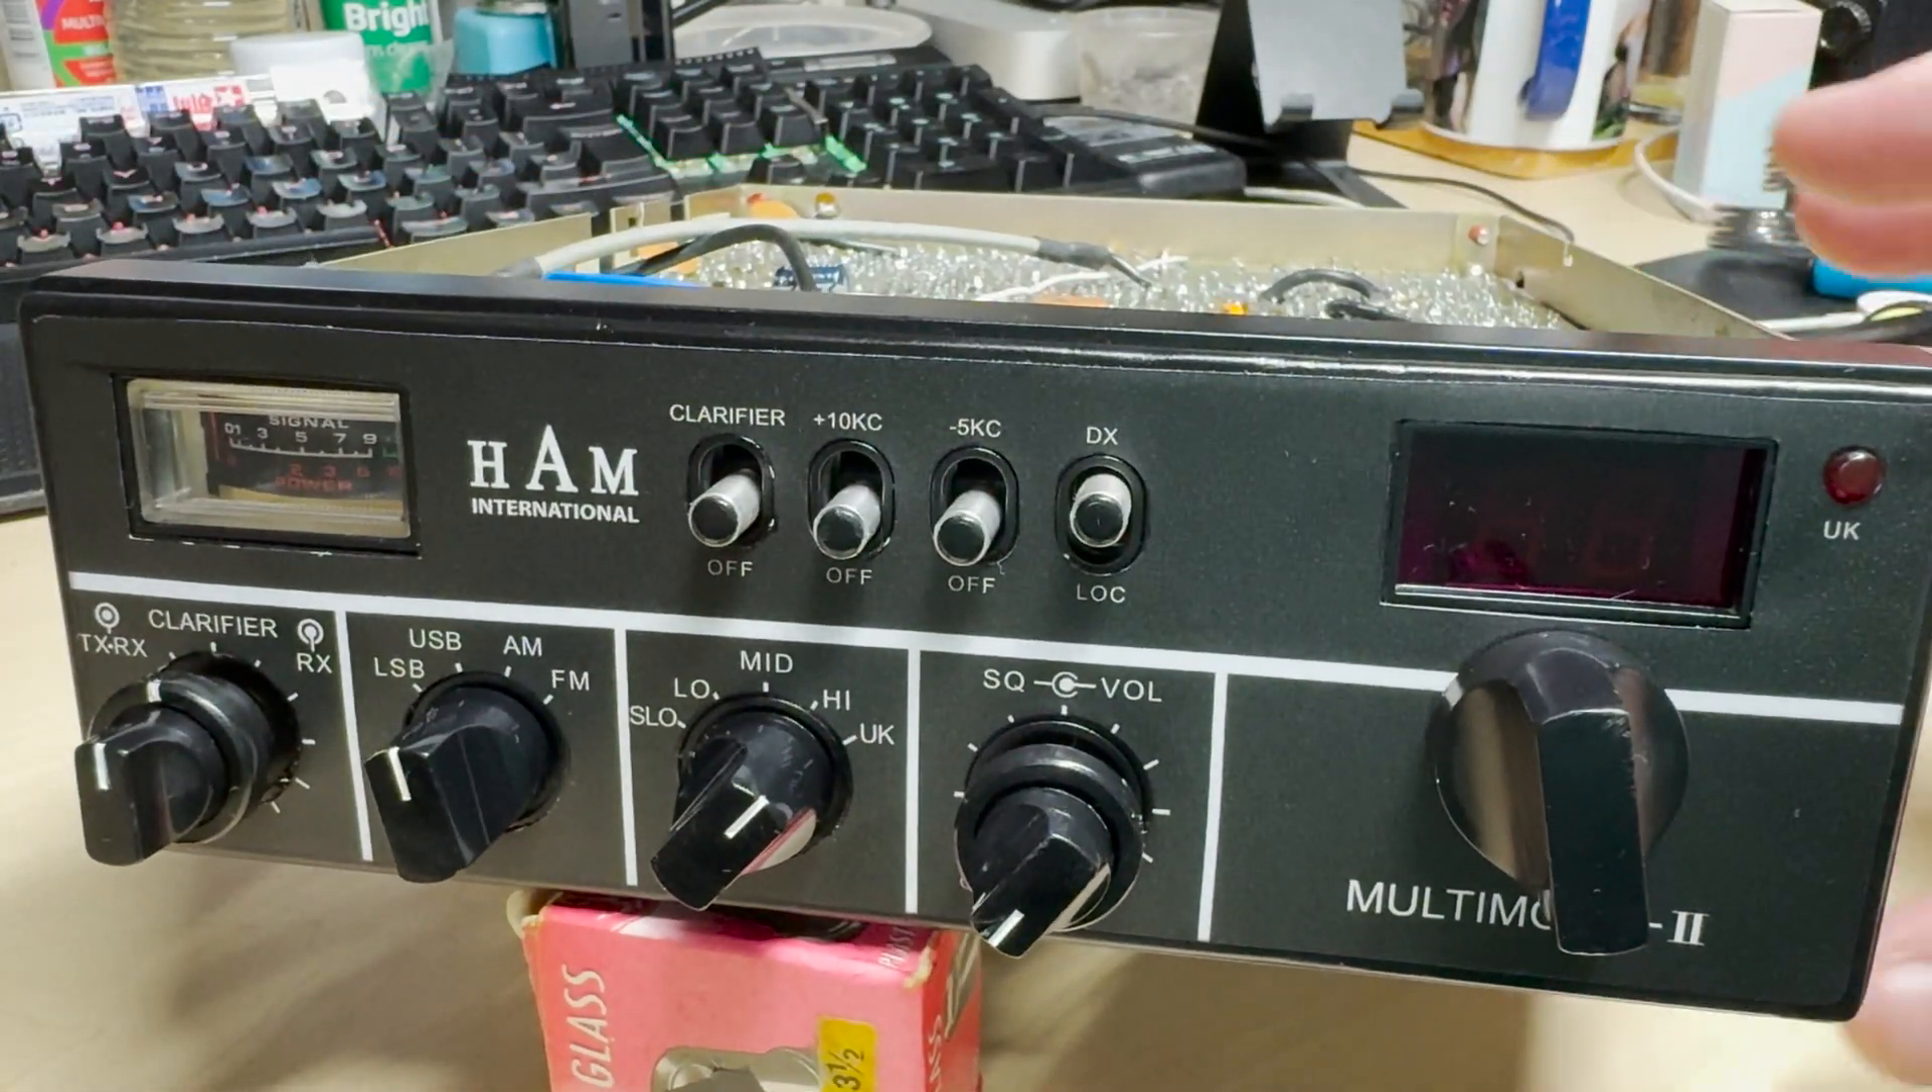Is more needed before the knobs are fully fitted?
No.